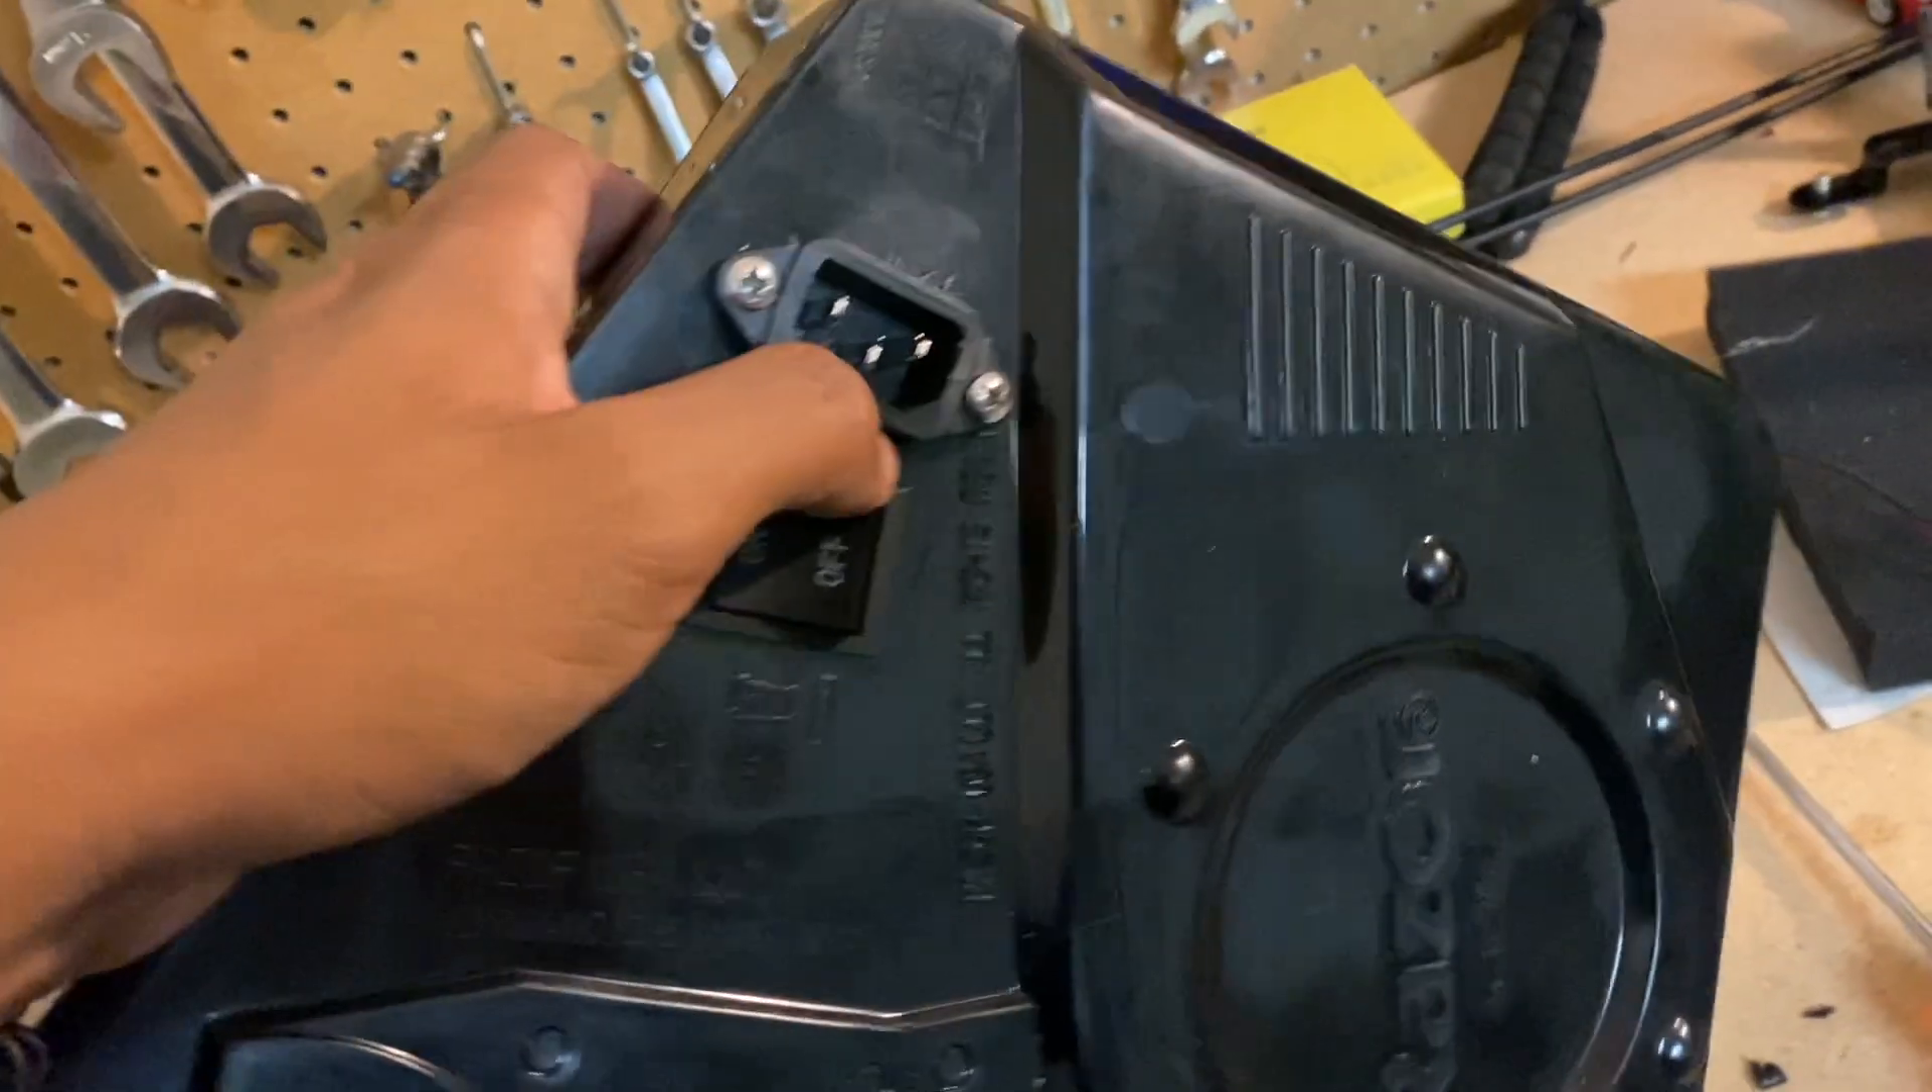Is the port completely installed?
Yes.